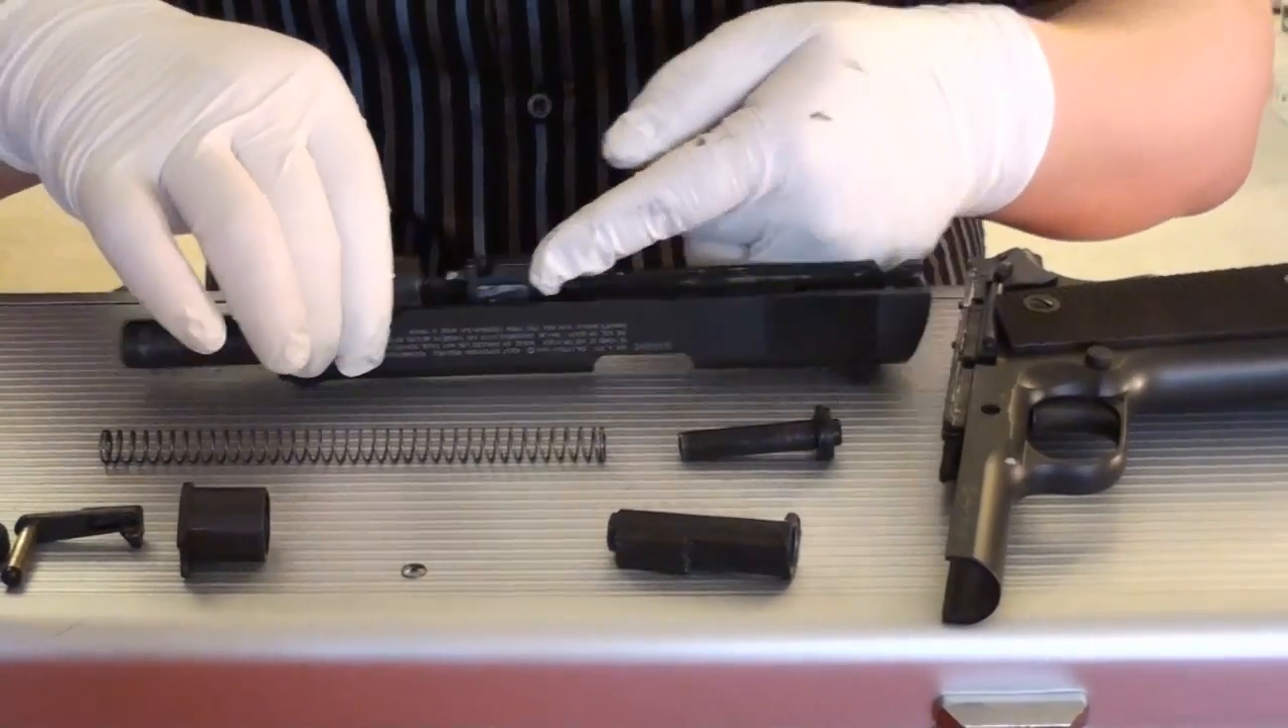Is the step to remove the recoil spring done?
Yes.